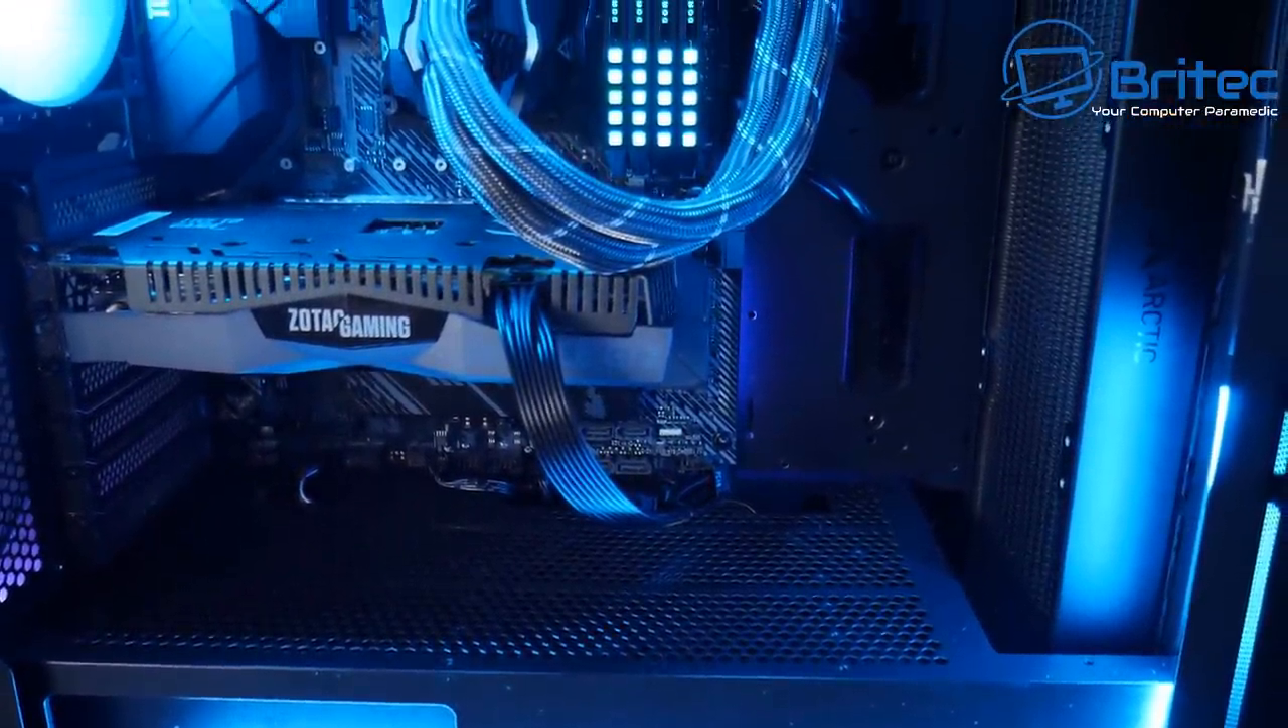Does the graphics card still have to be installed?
No.